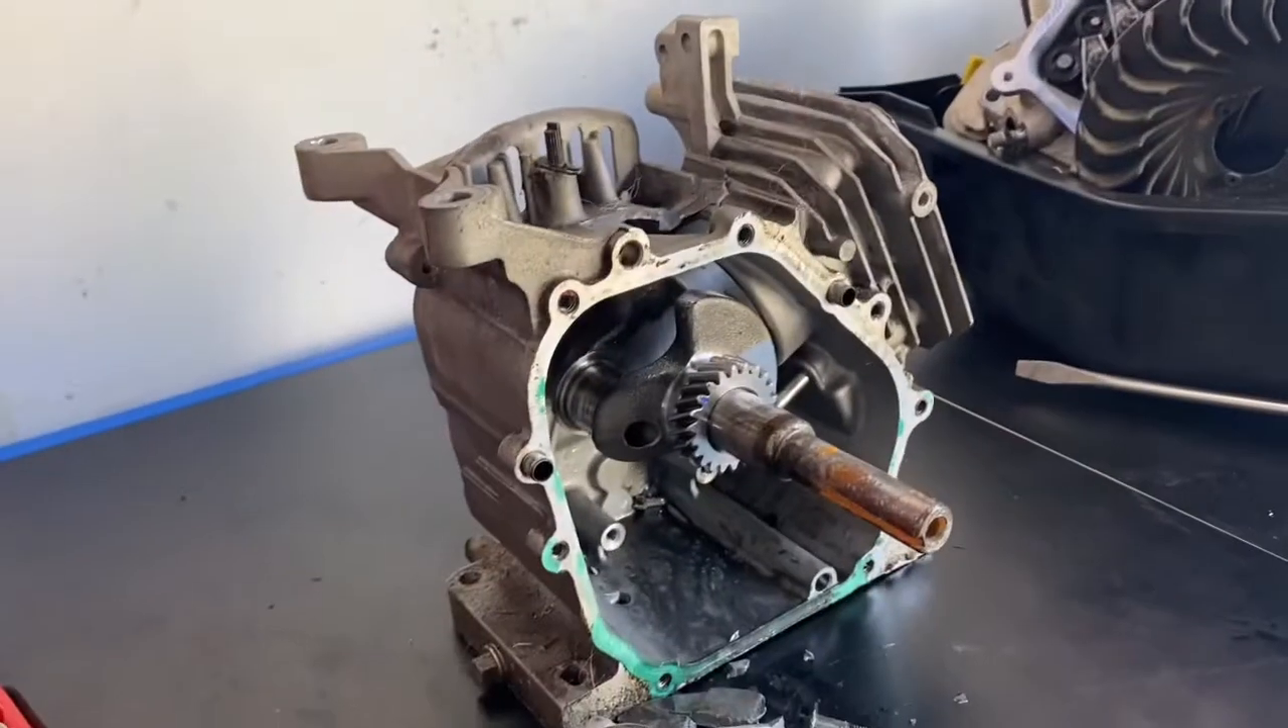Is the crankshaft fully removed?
No.